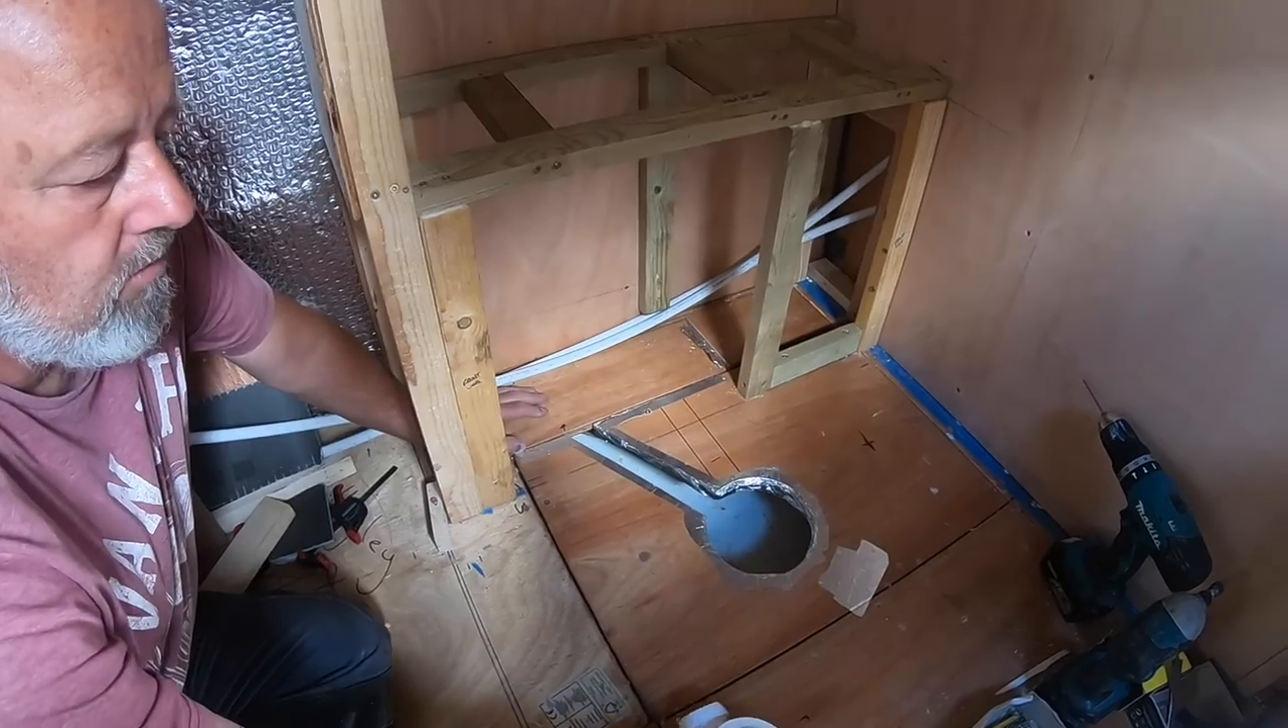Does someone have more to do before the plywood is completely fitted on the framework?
Yes.